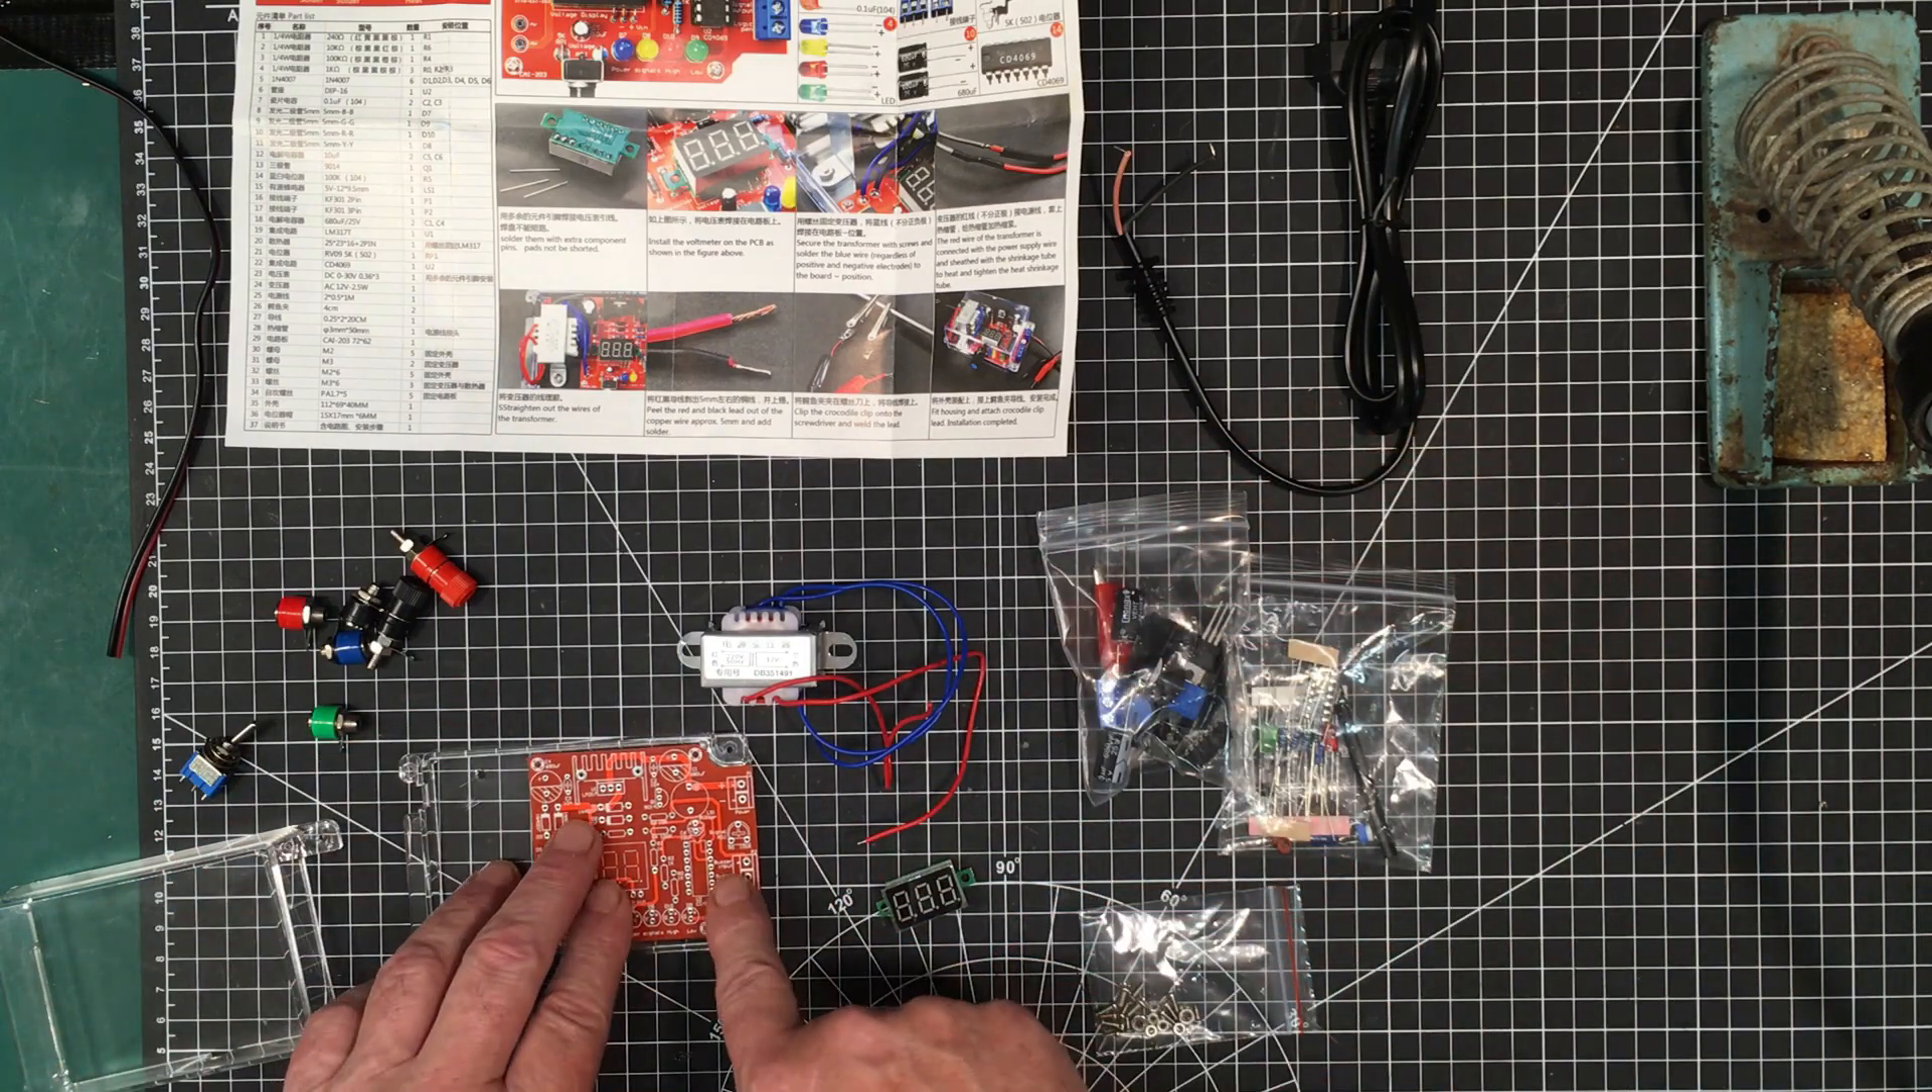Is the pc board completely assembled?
No.